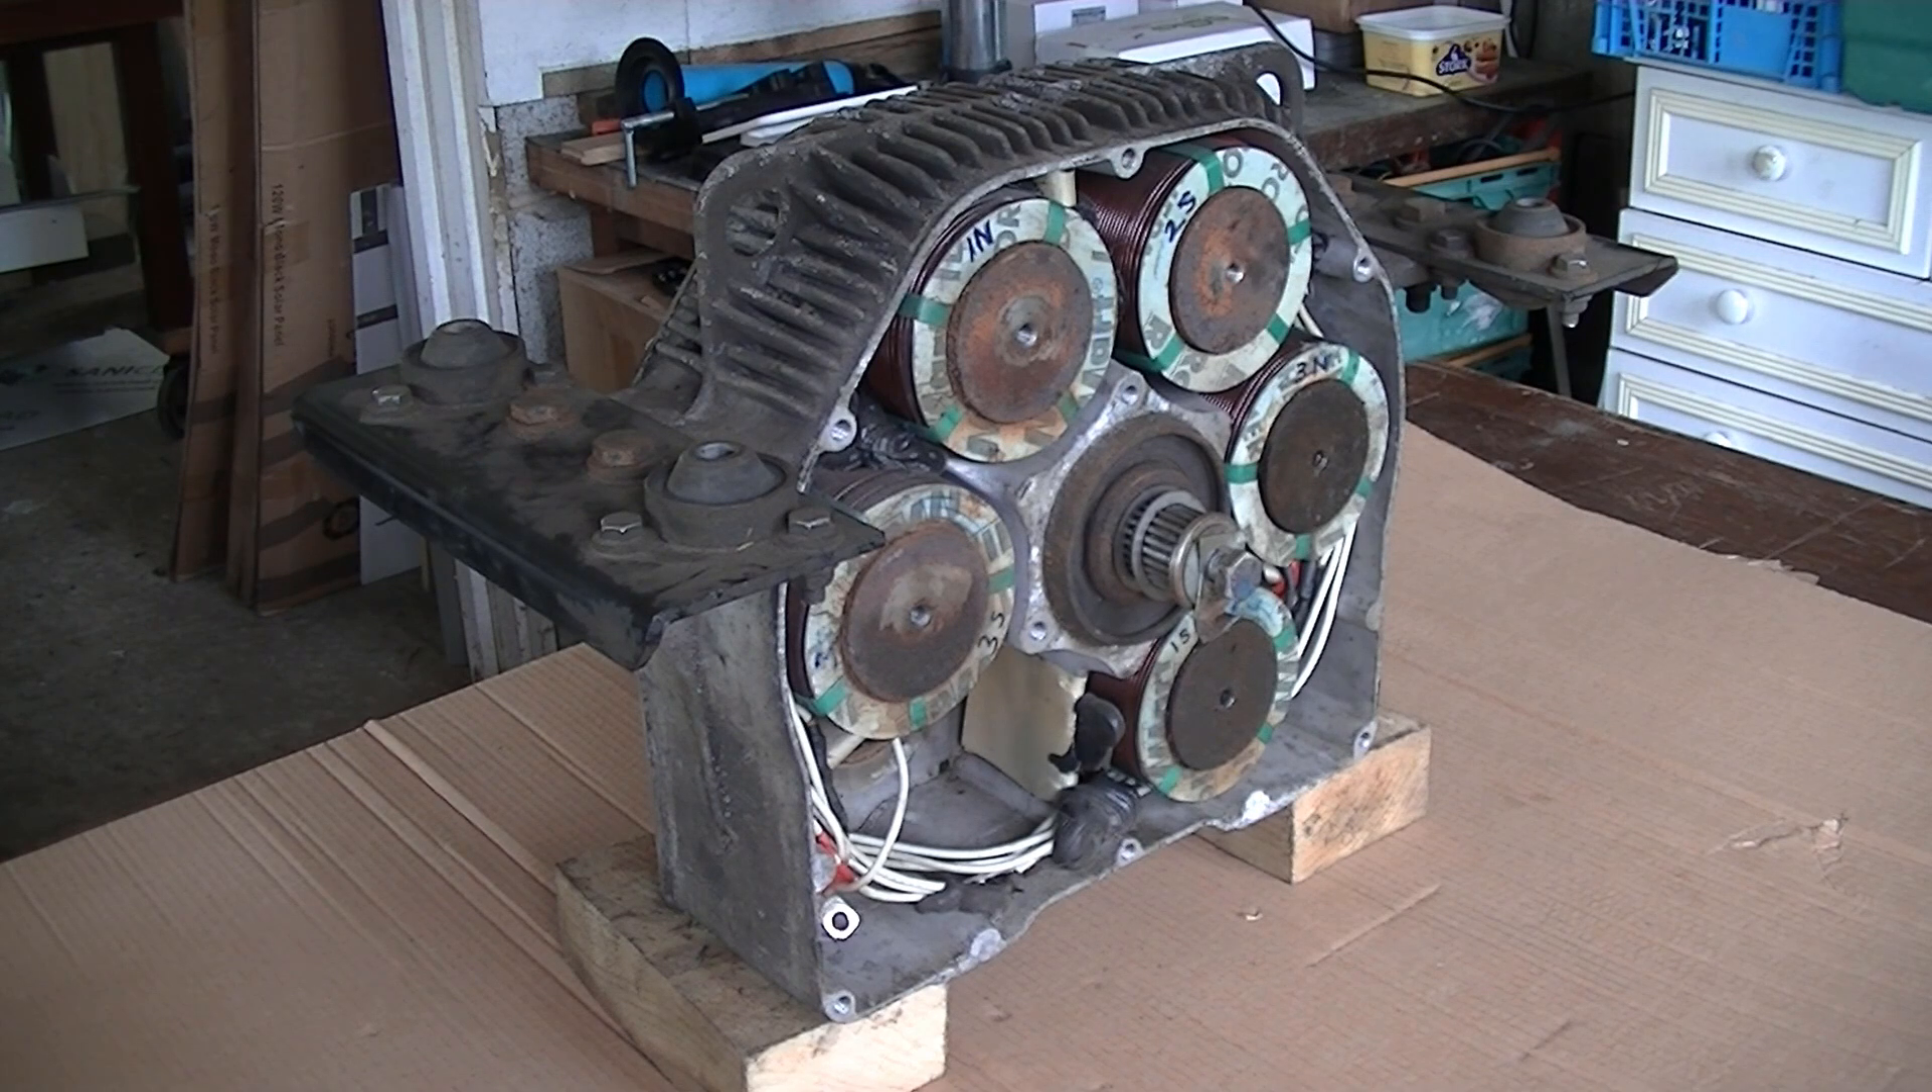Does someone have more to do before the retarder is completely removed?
No.